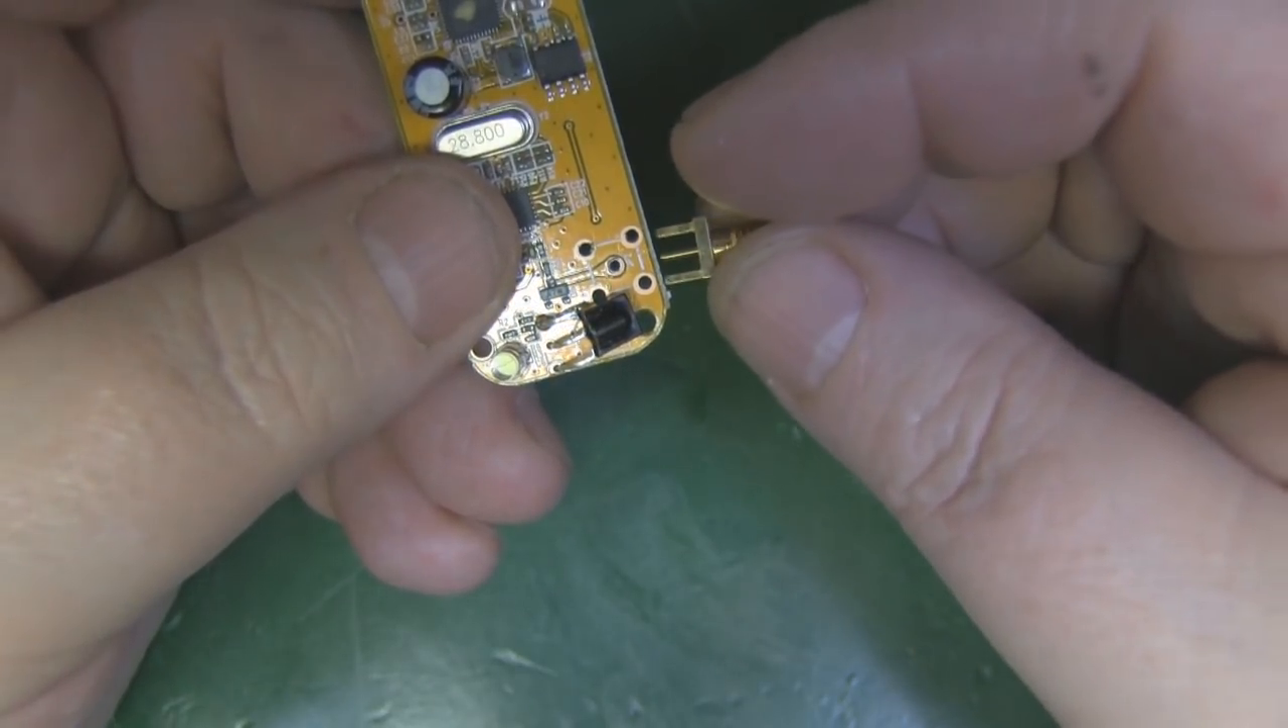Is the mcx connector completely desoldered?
Yes.